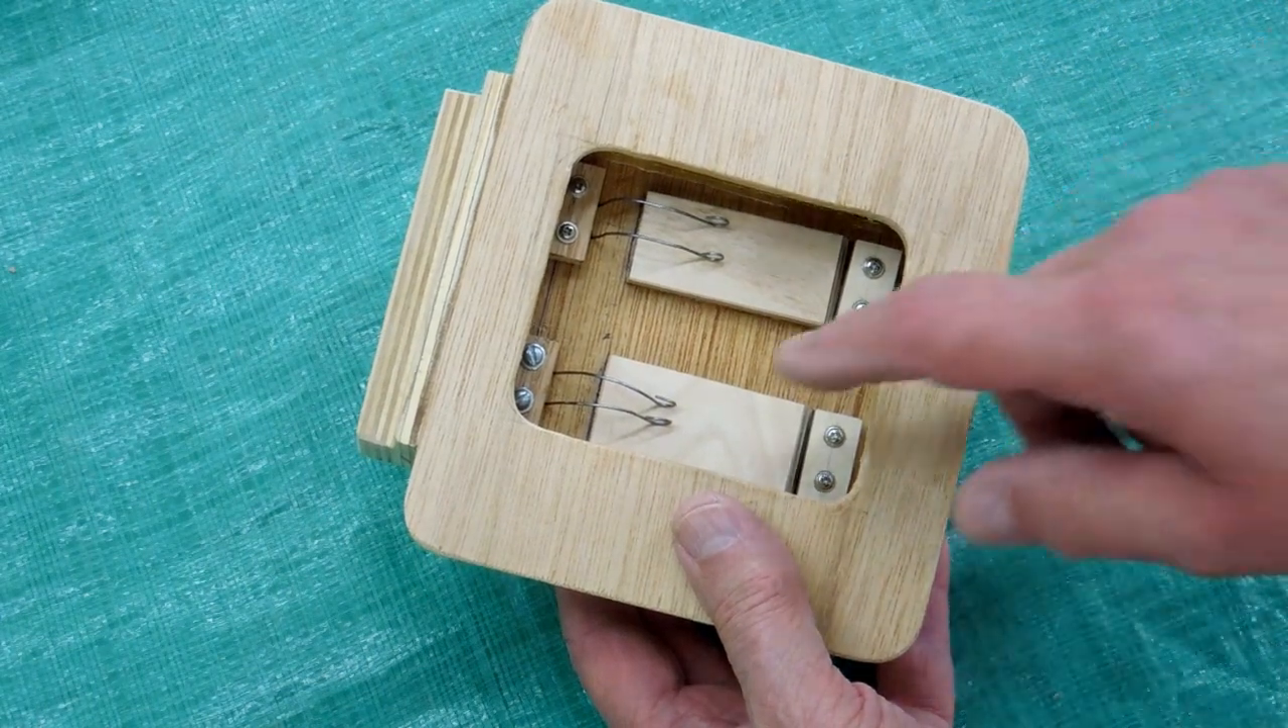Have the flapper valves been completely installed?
Yes.